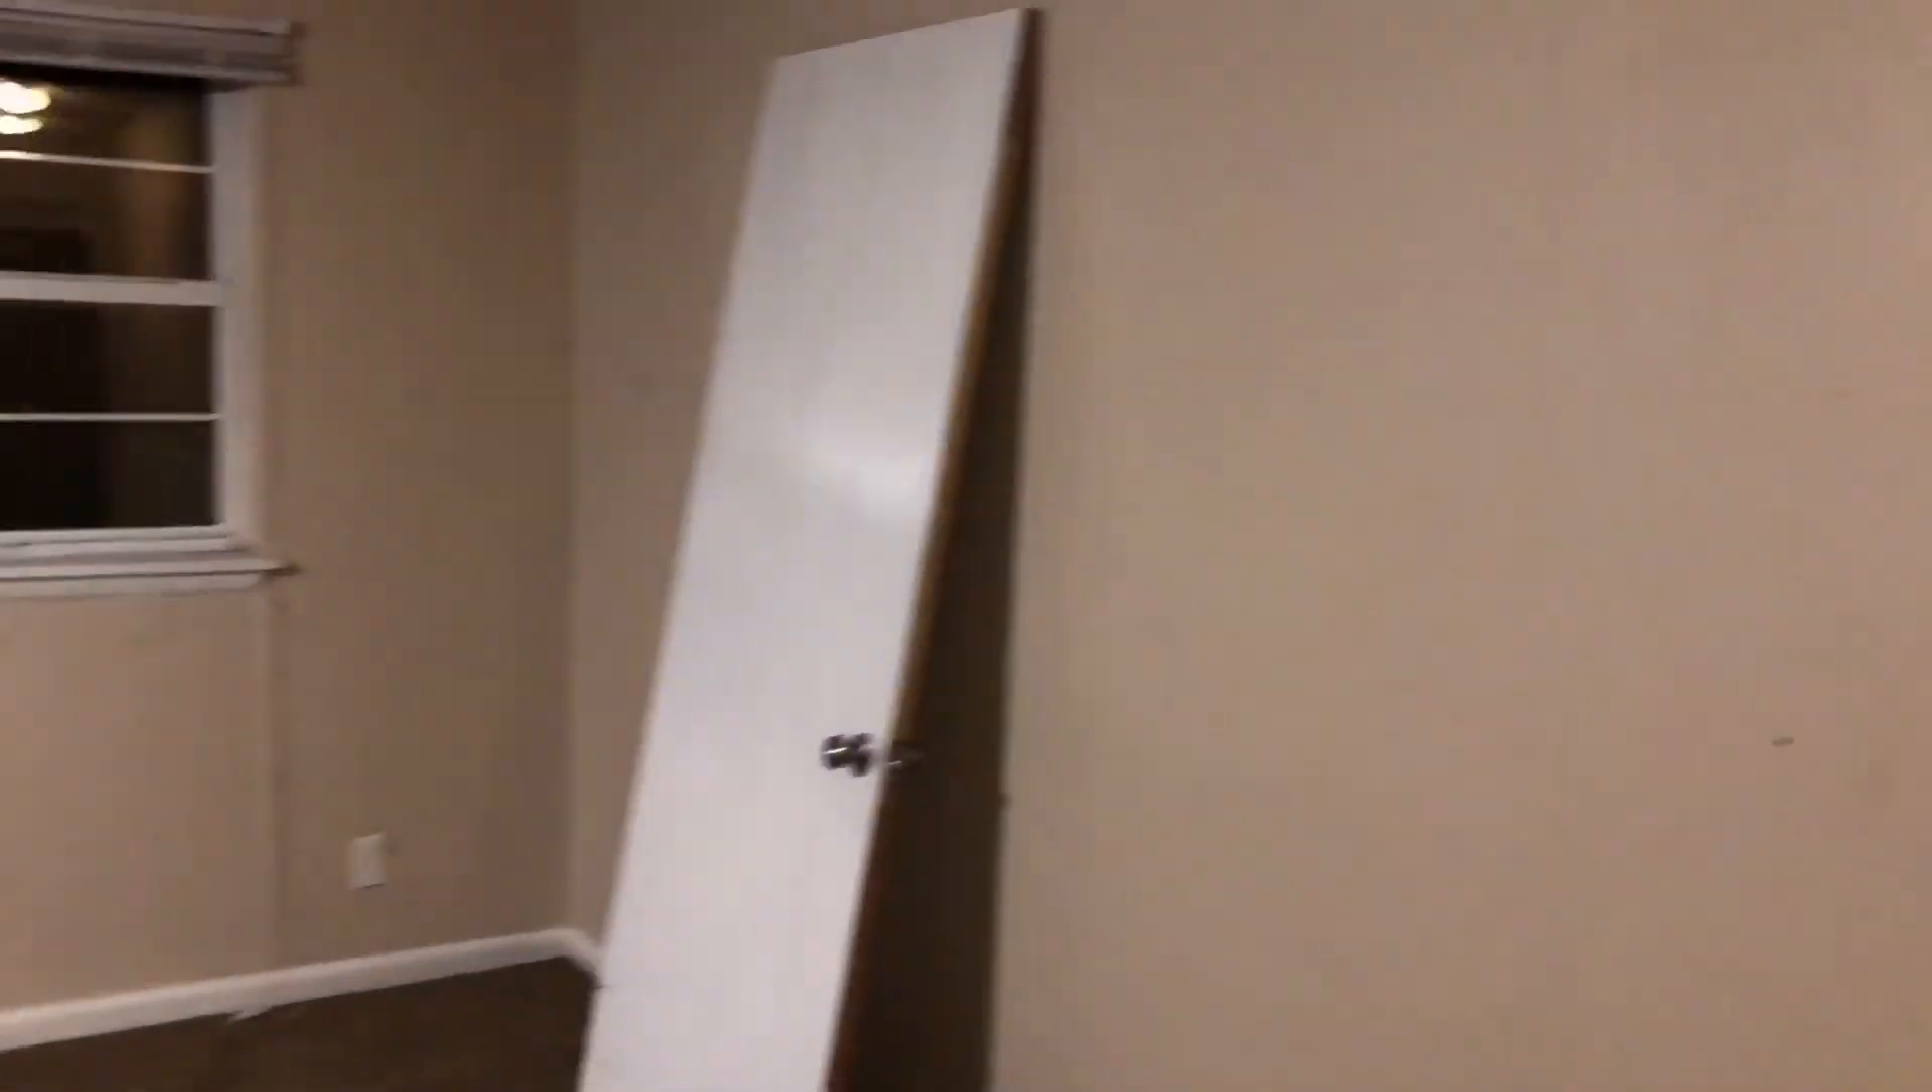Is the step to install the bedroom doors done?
No.